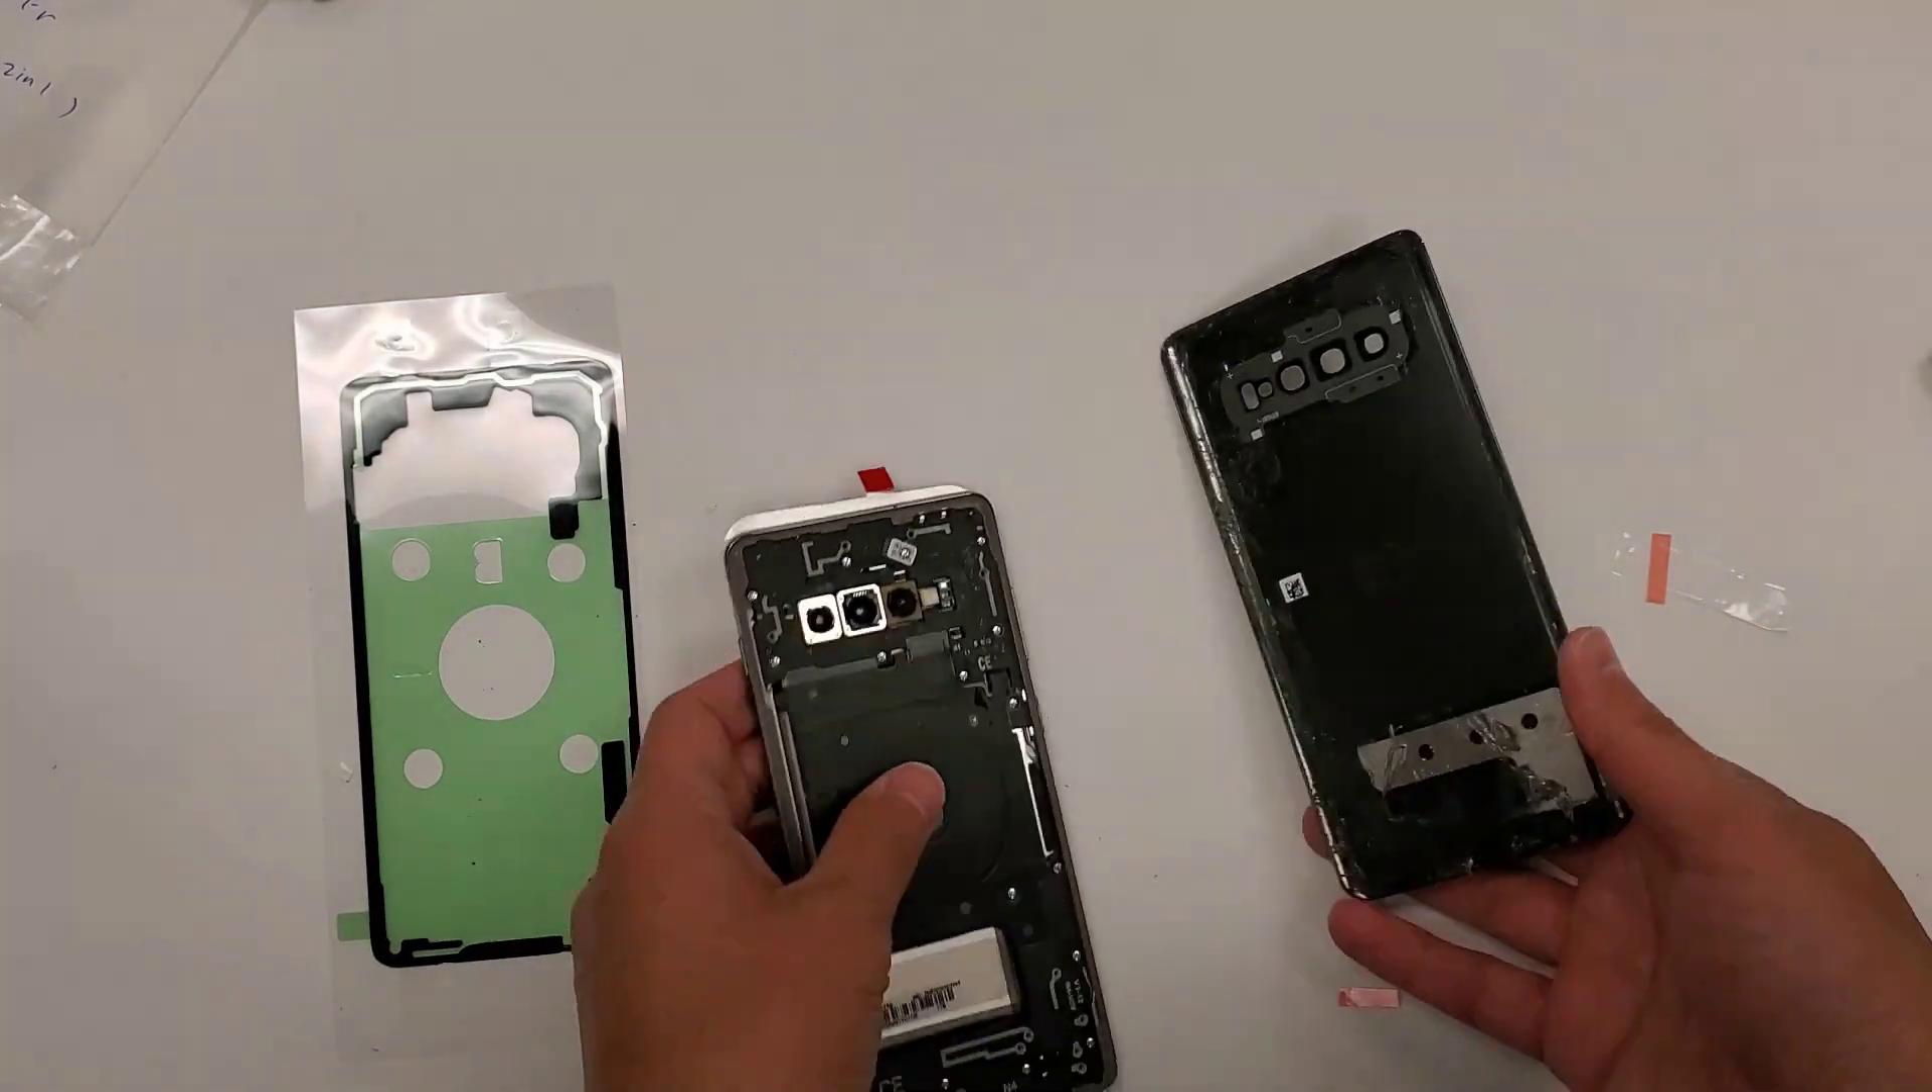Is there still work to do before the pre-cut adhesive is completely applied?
Yes.